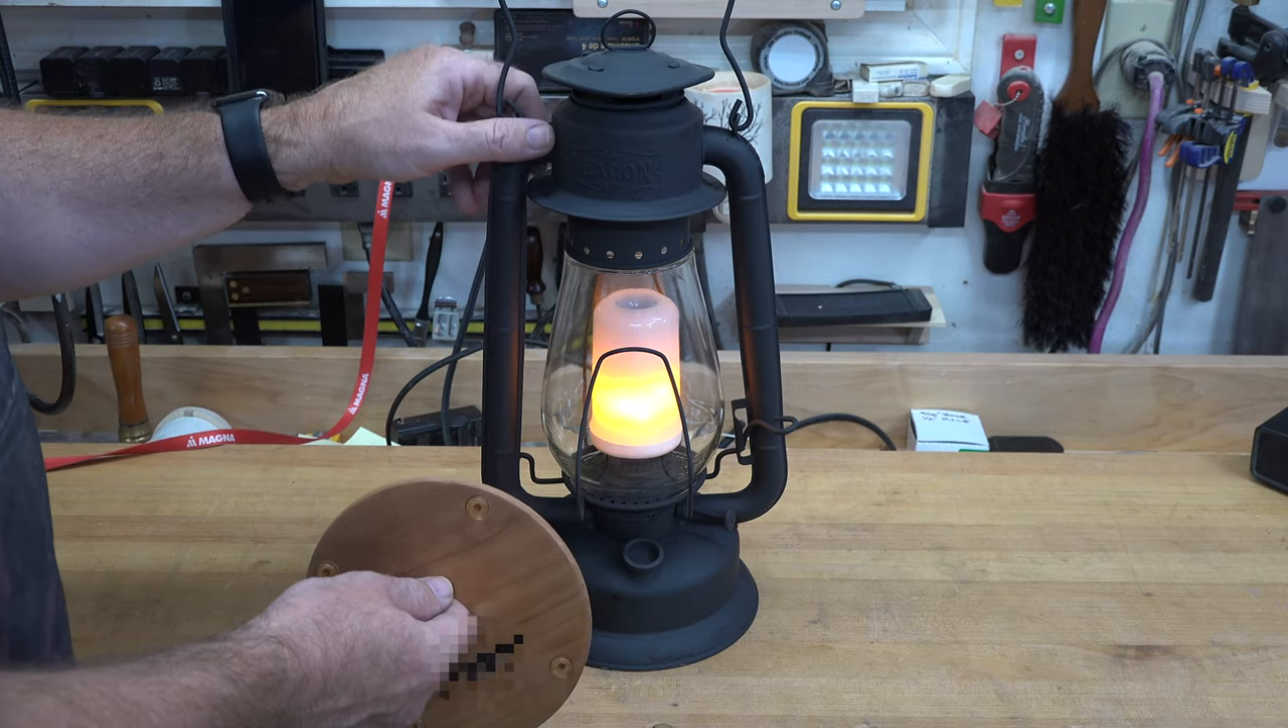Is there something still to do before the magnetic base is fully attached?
Yes.